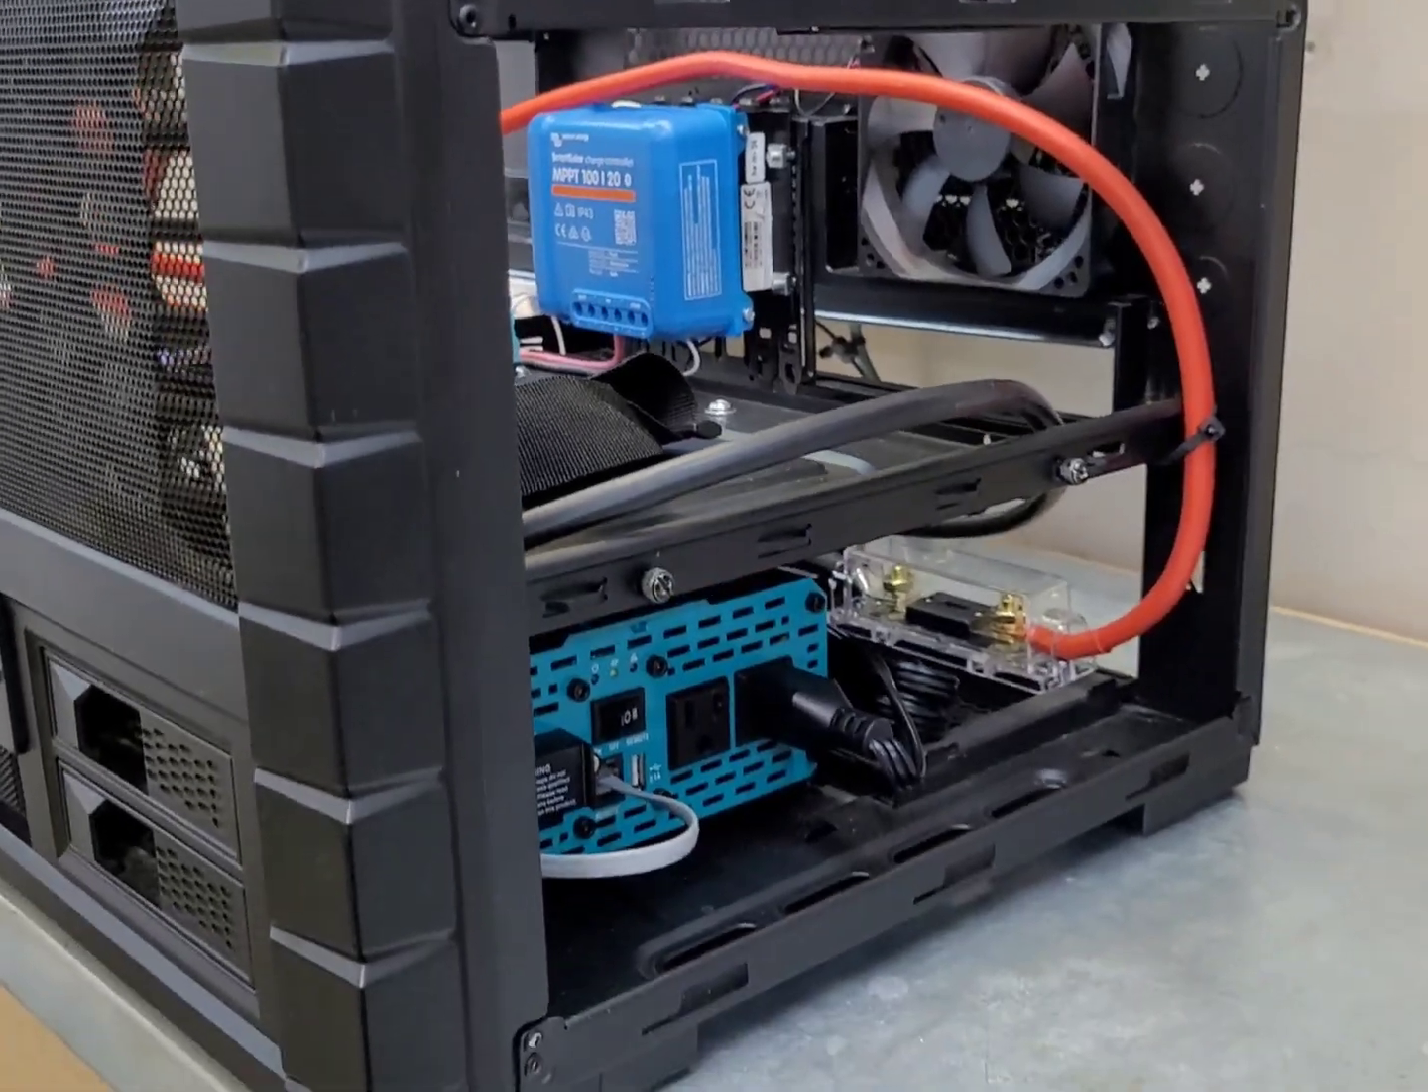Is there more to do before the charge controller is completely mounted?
No.